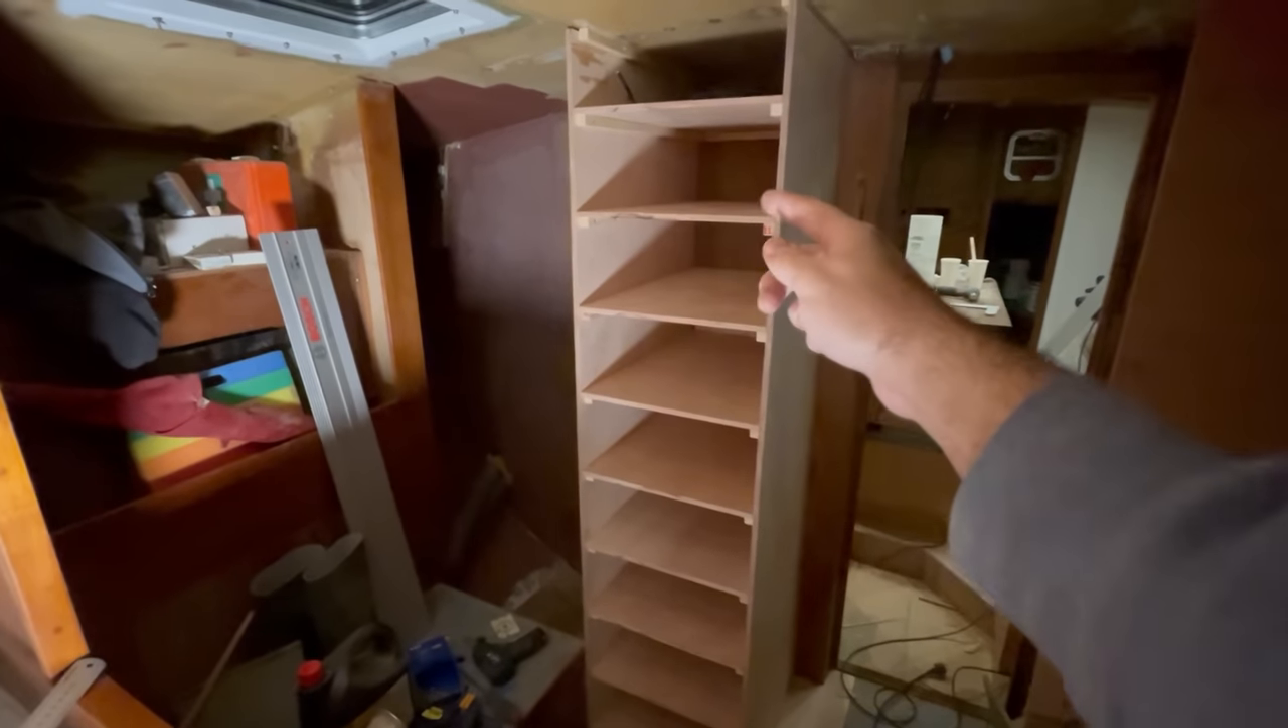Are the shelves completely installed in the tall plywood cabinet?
Yes.